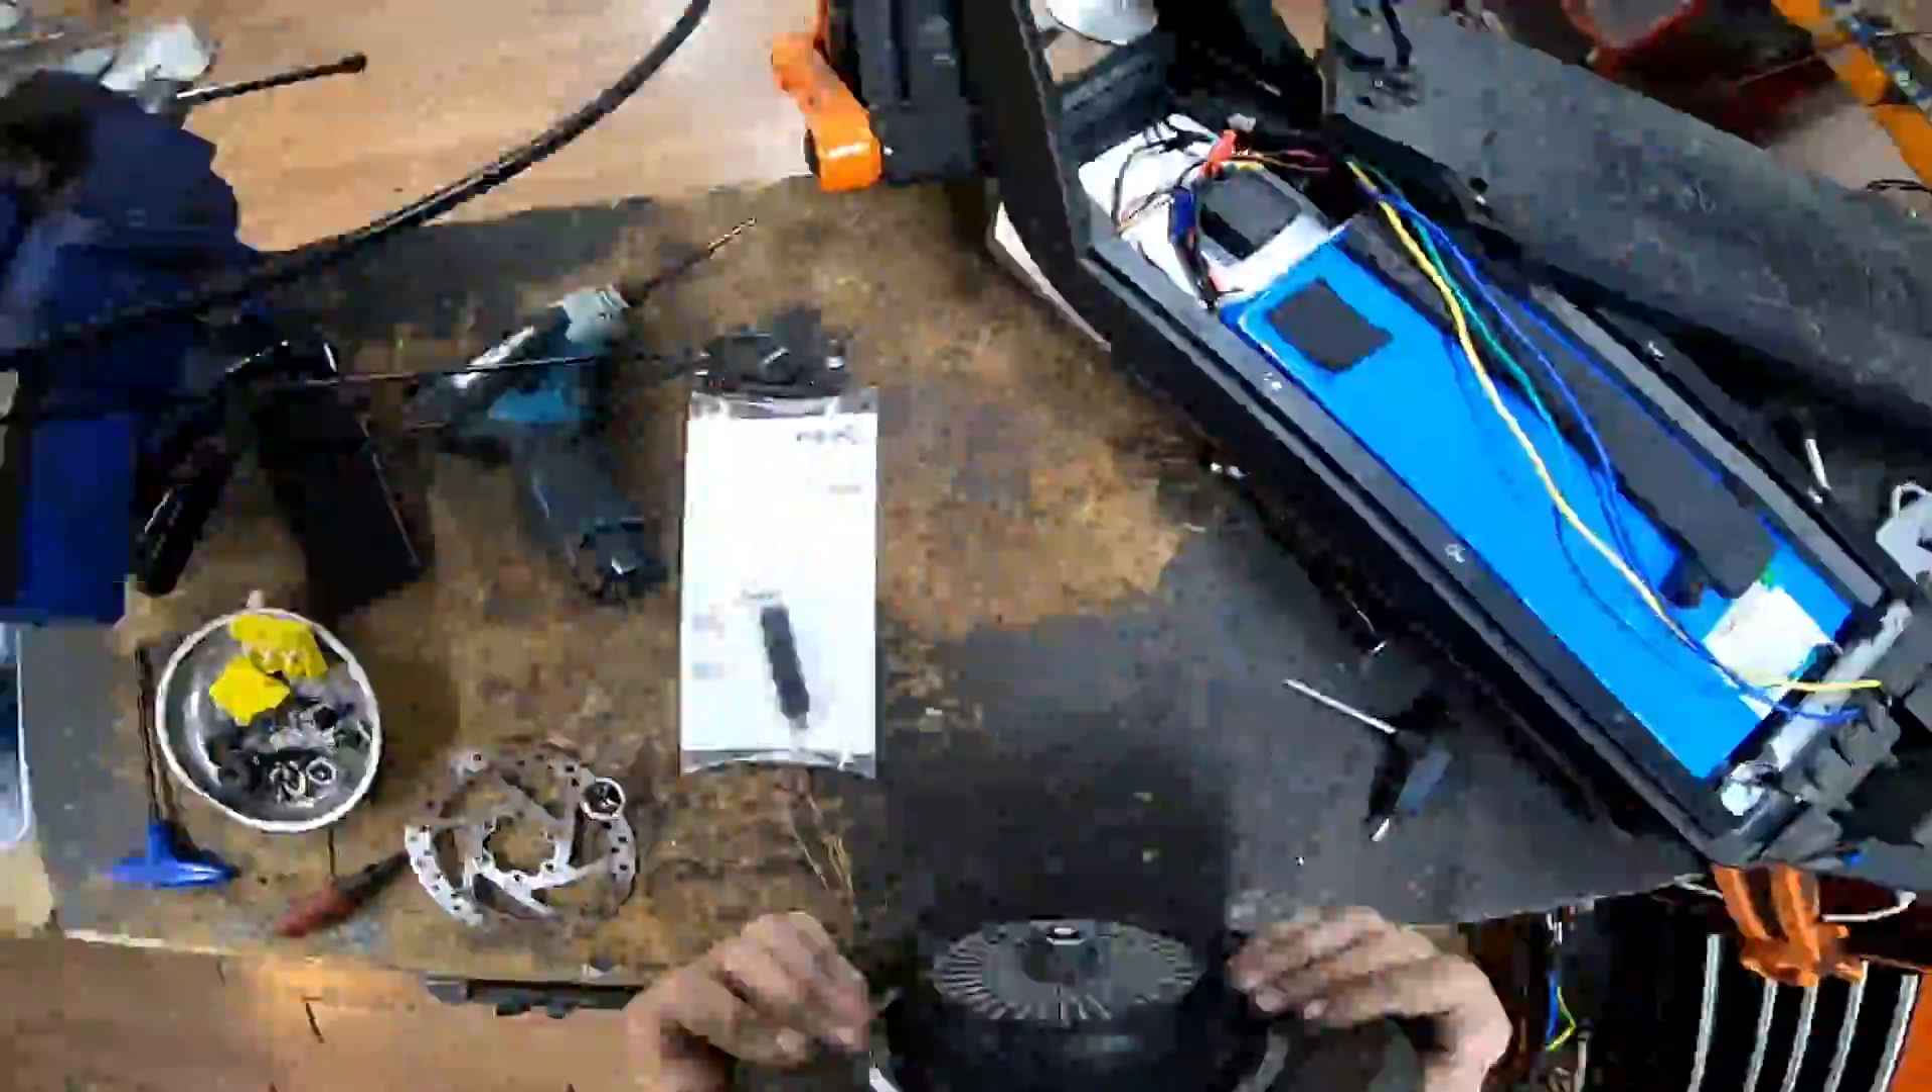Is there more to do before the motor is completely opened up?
Yes.